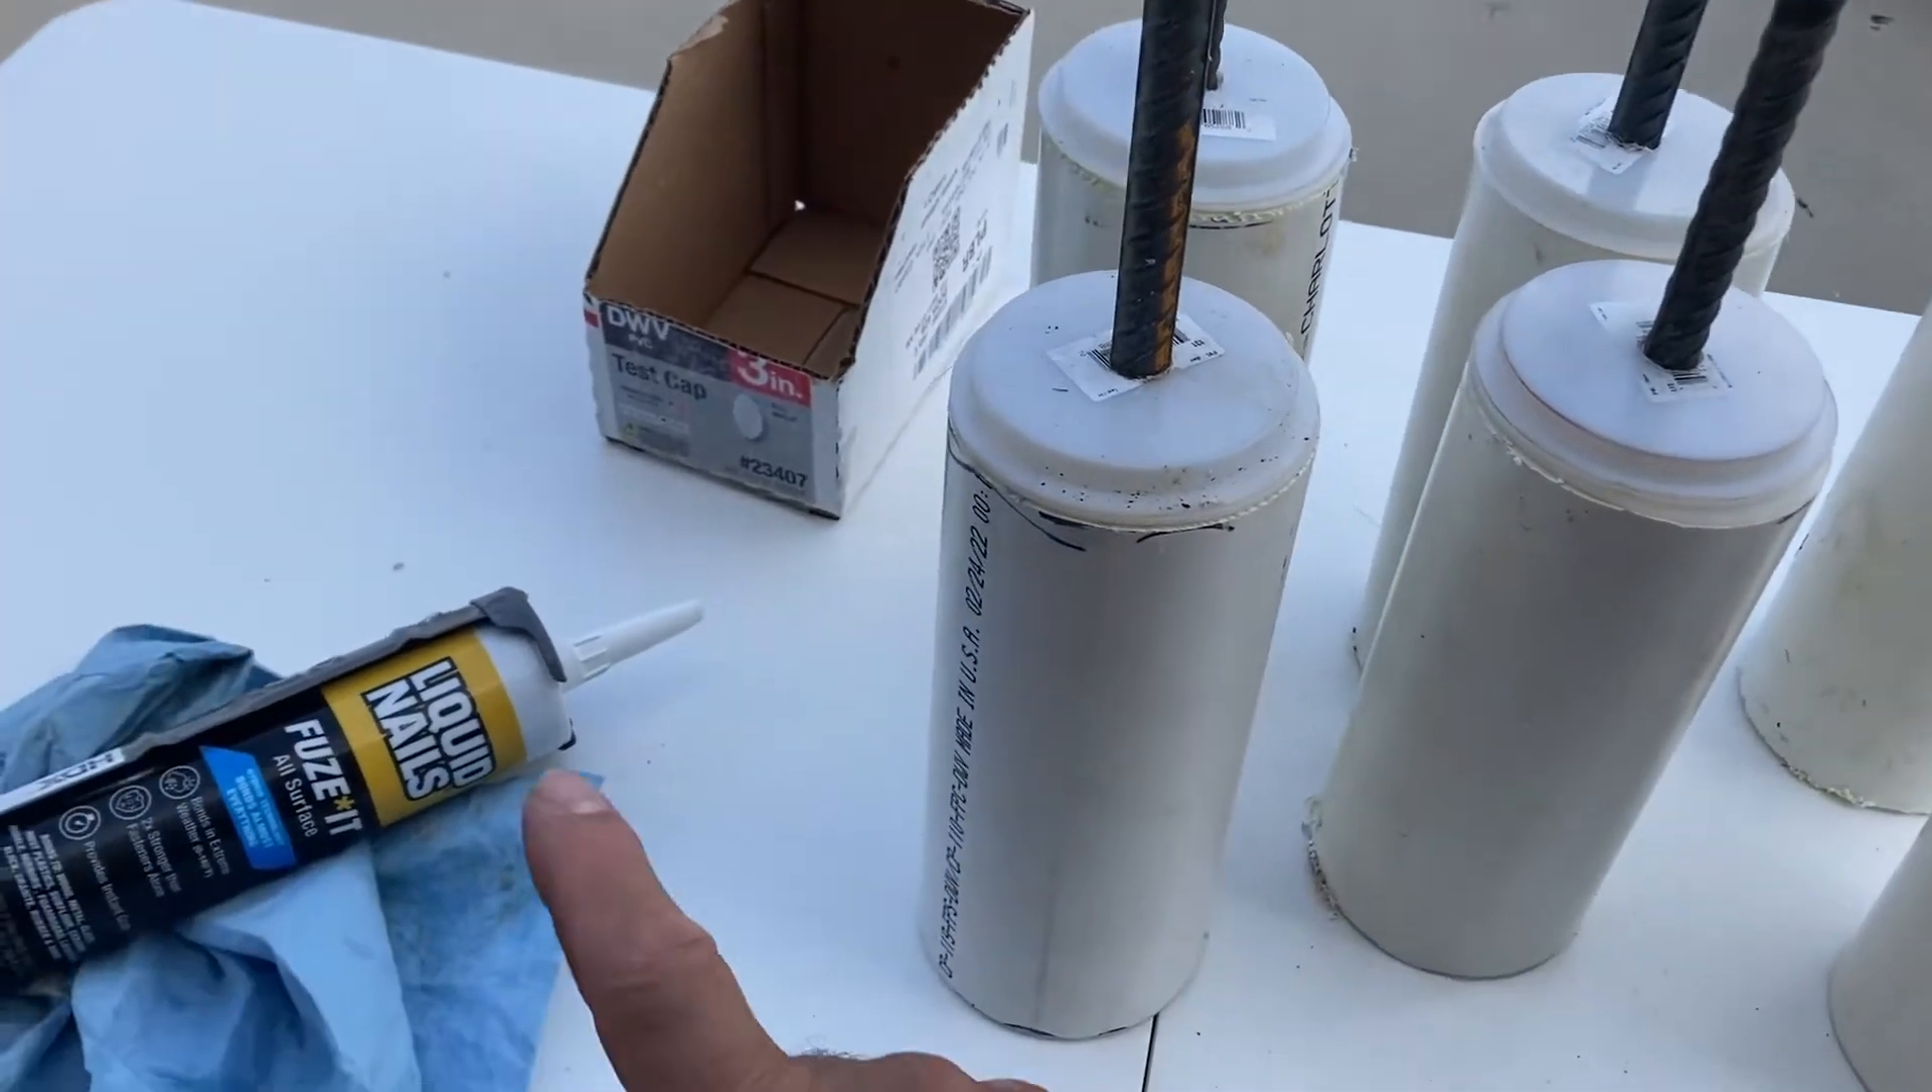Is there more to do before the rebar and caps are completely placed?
No.